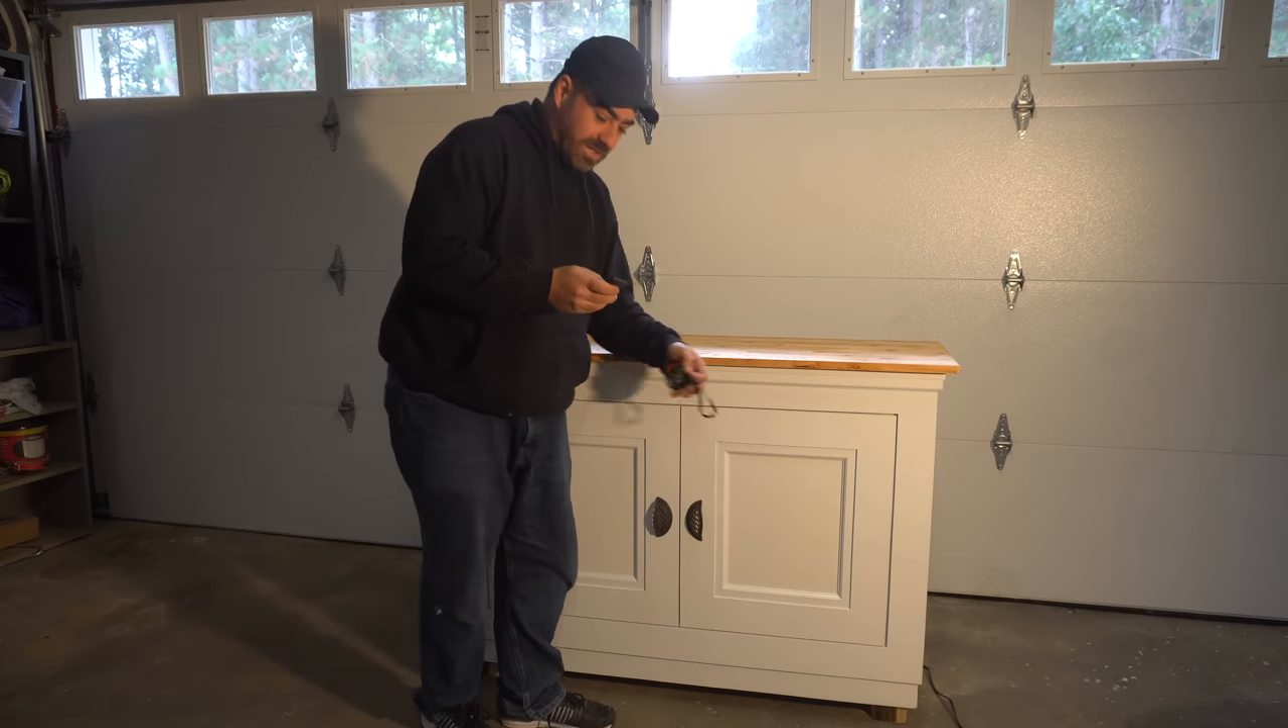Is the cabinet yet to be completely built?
No.